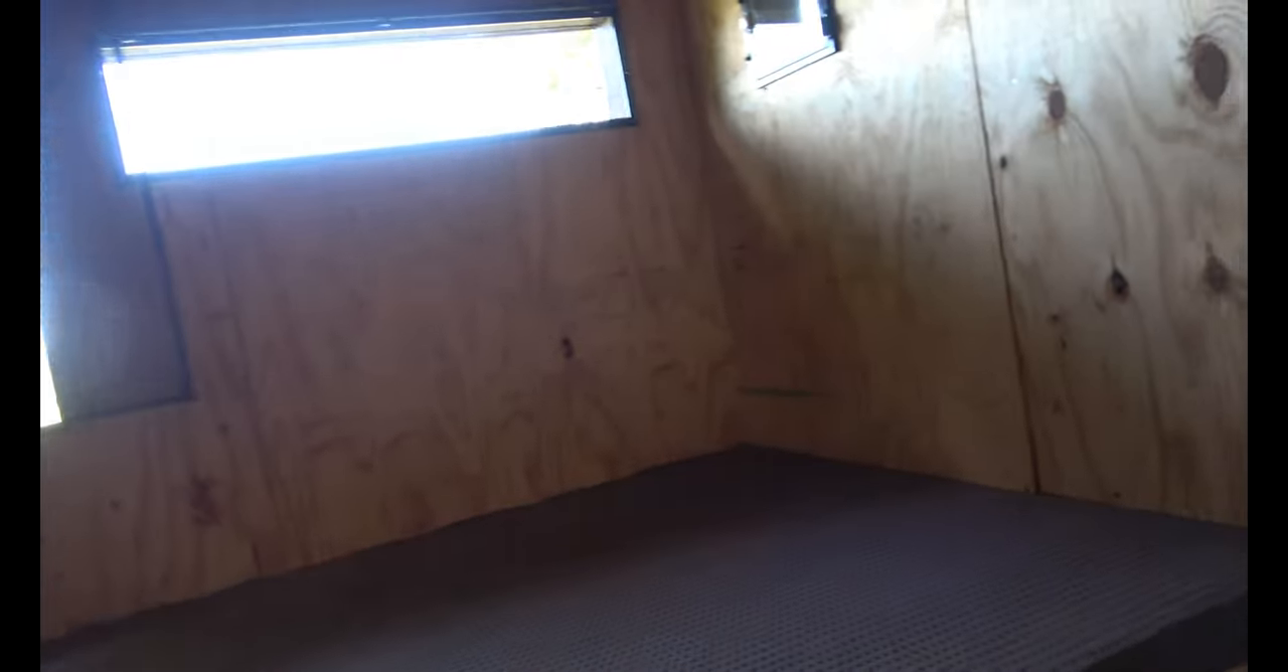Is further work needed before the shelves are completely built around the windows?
Yes.